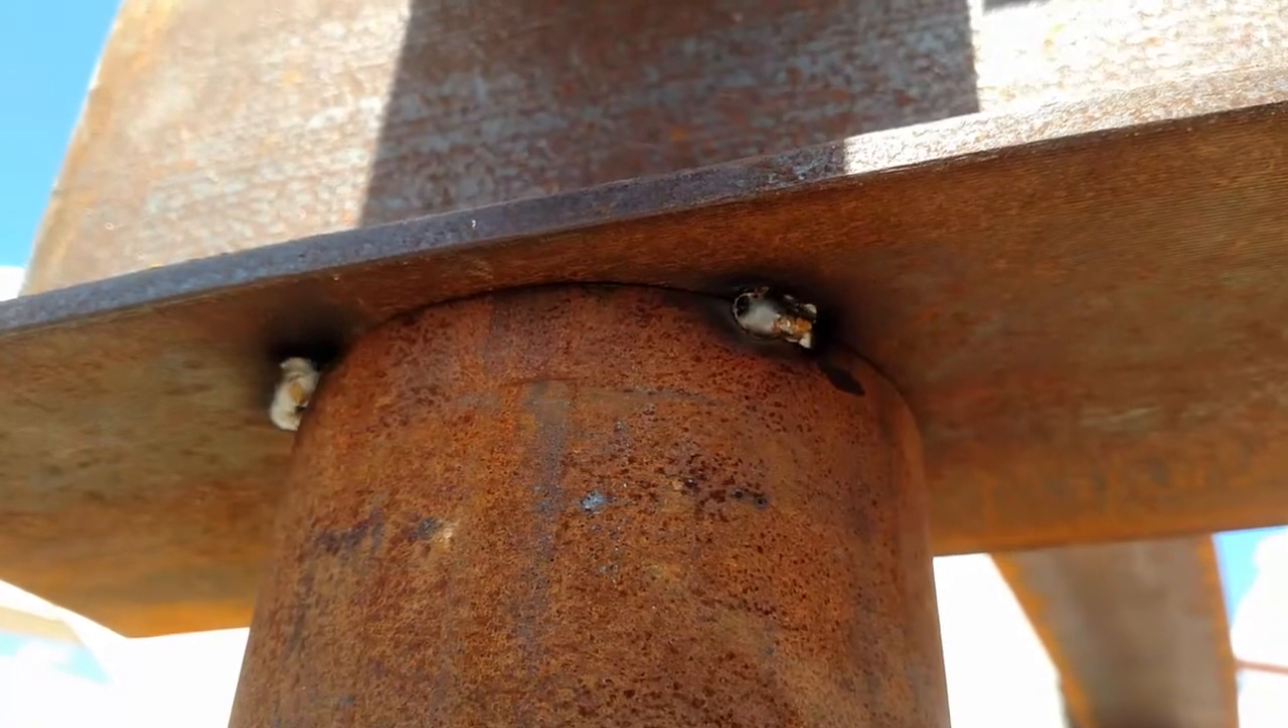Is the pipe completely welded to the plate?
No.